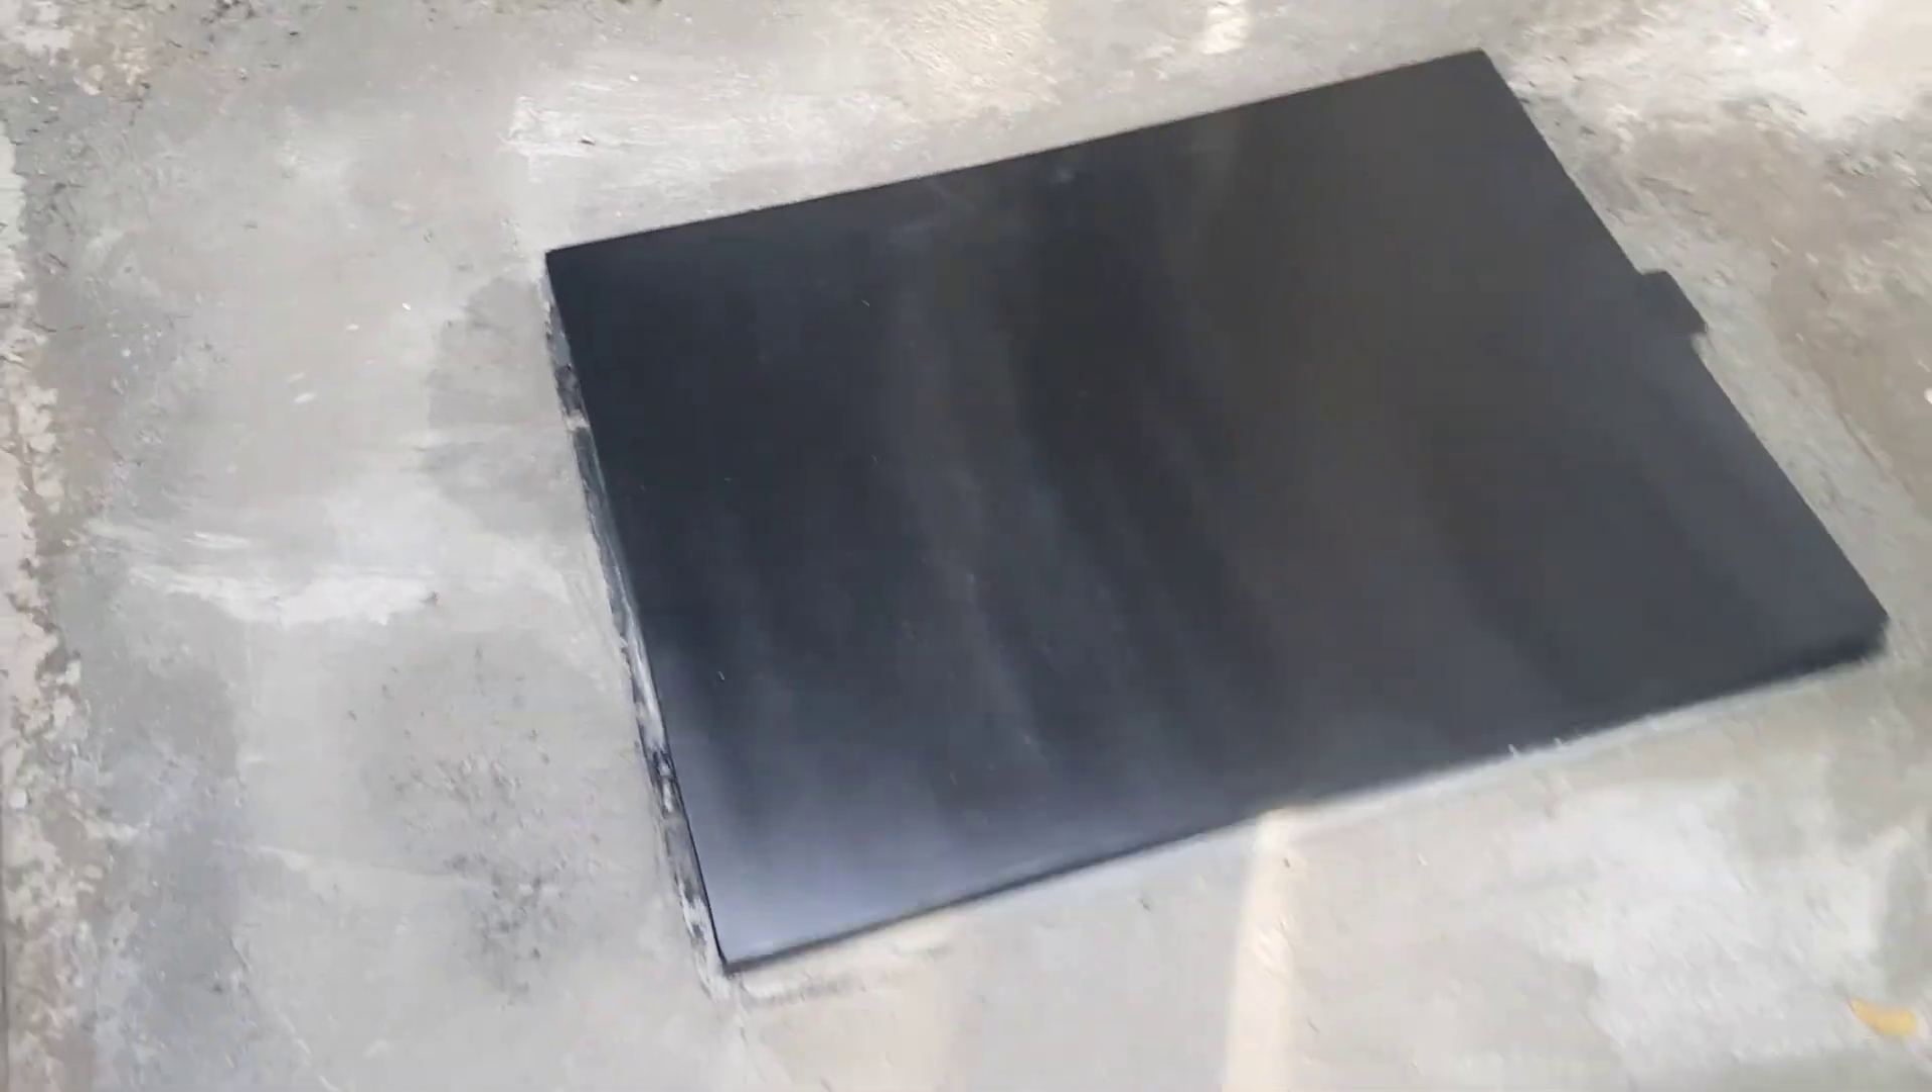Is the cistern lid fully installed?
Yes.